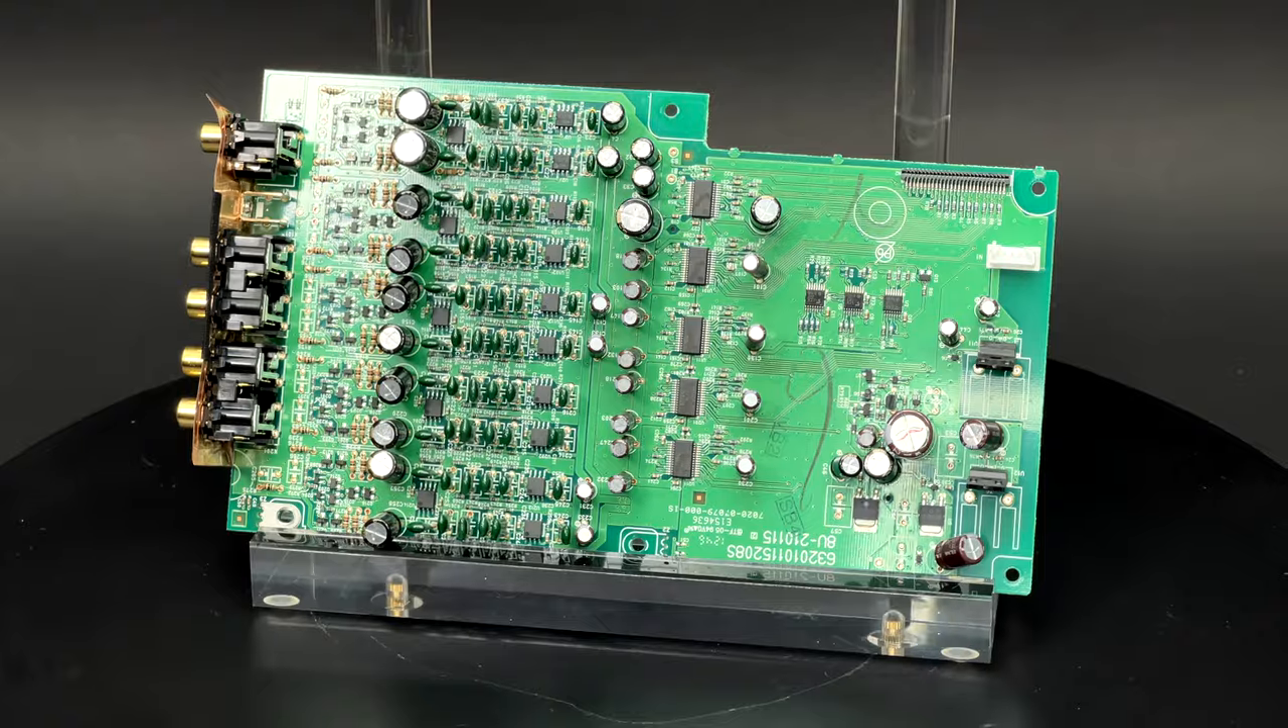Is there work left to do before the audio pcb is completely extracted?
No.